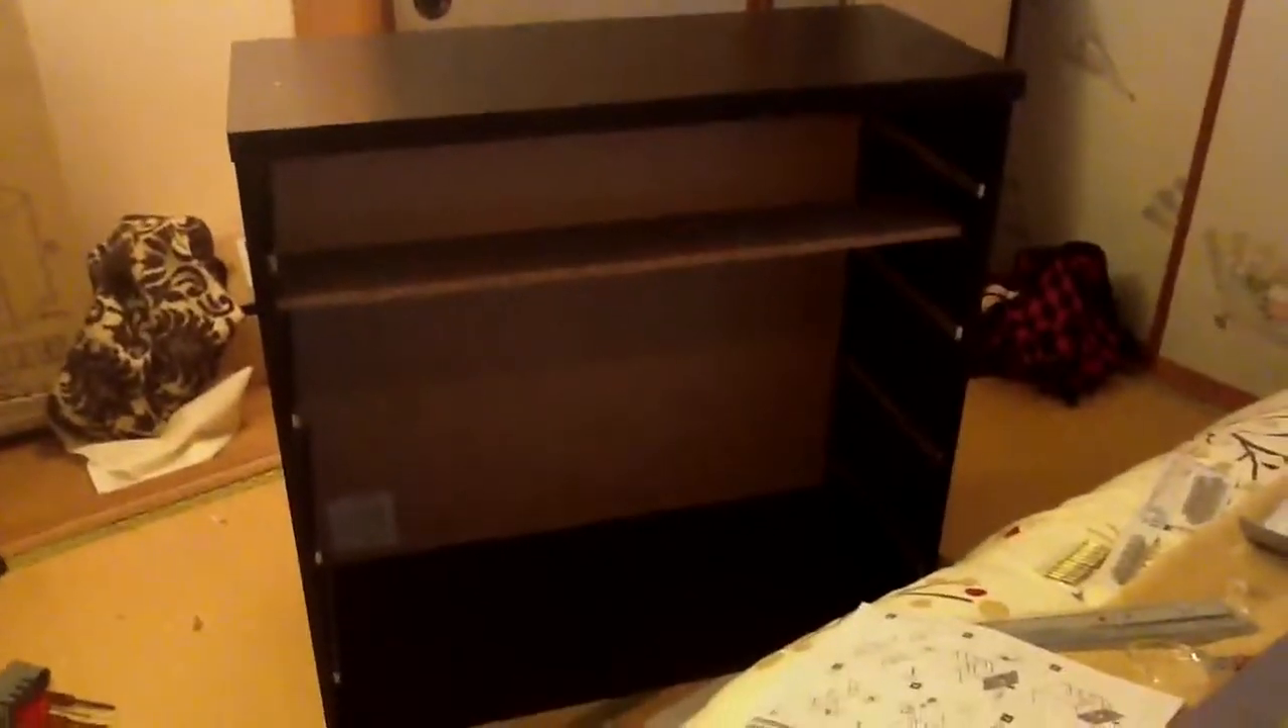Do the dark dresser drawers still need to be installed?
Yes.